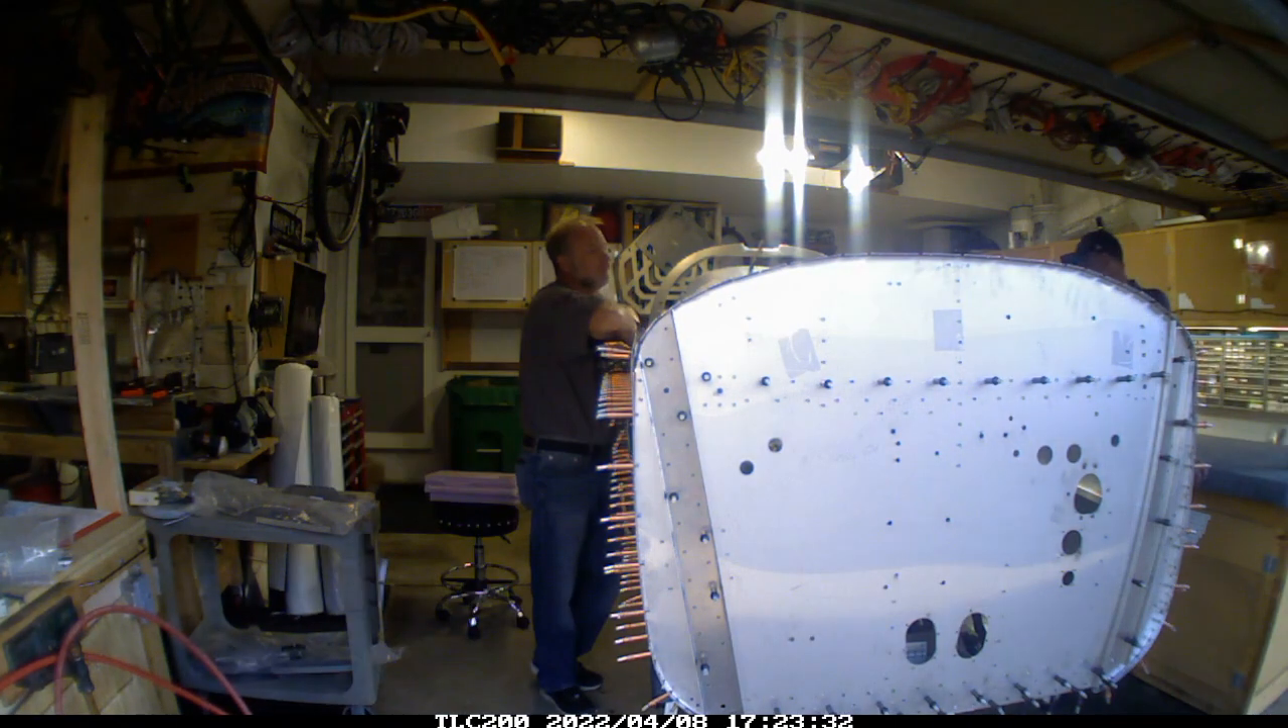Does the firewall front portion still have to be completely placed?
No.